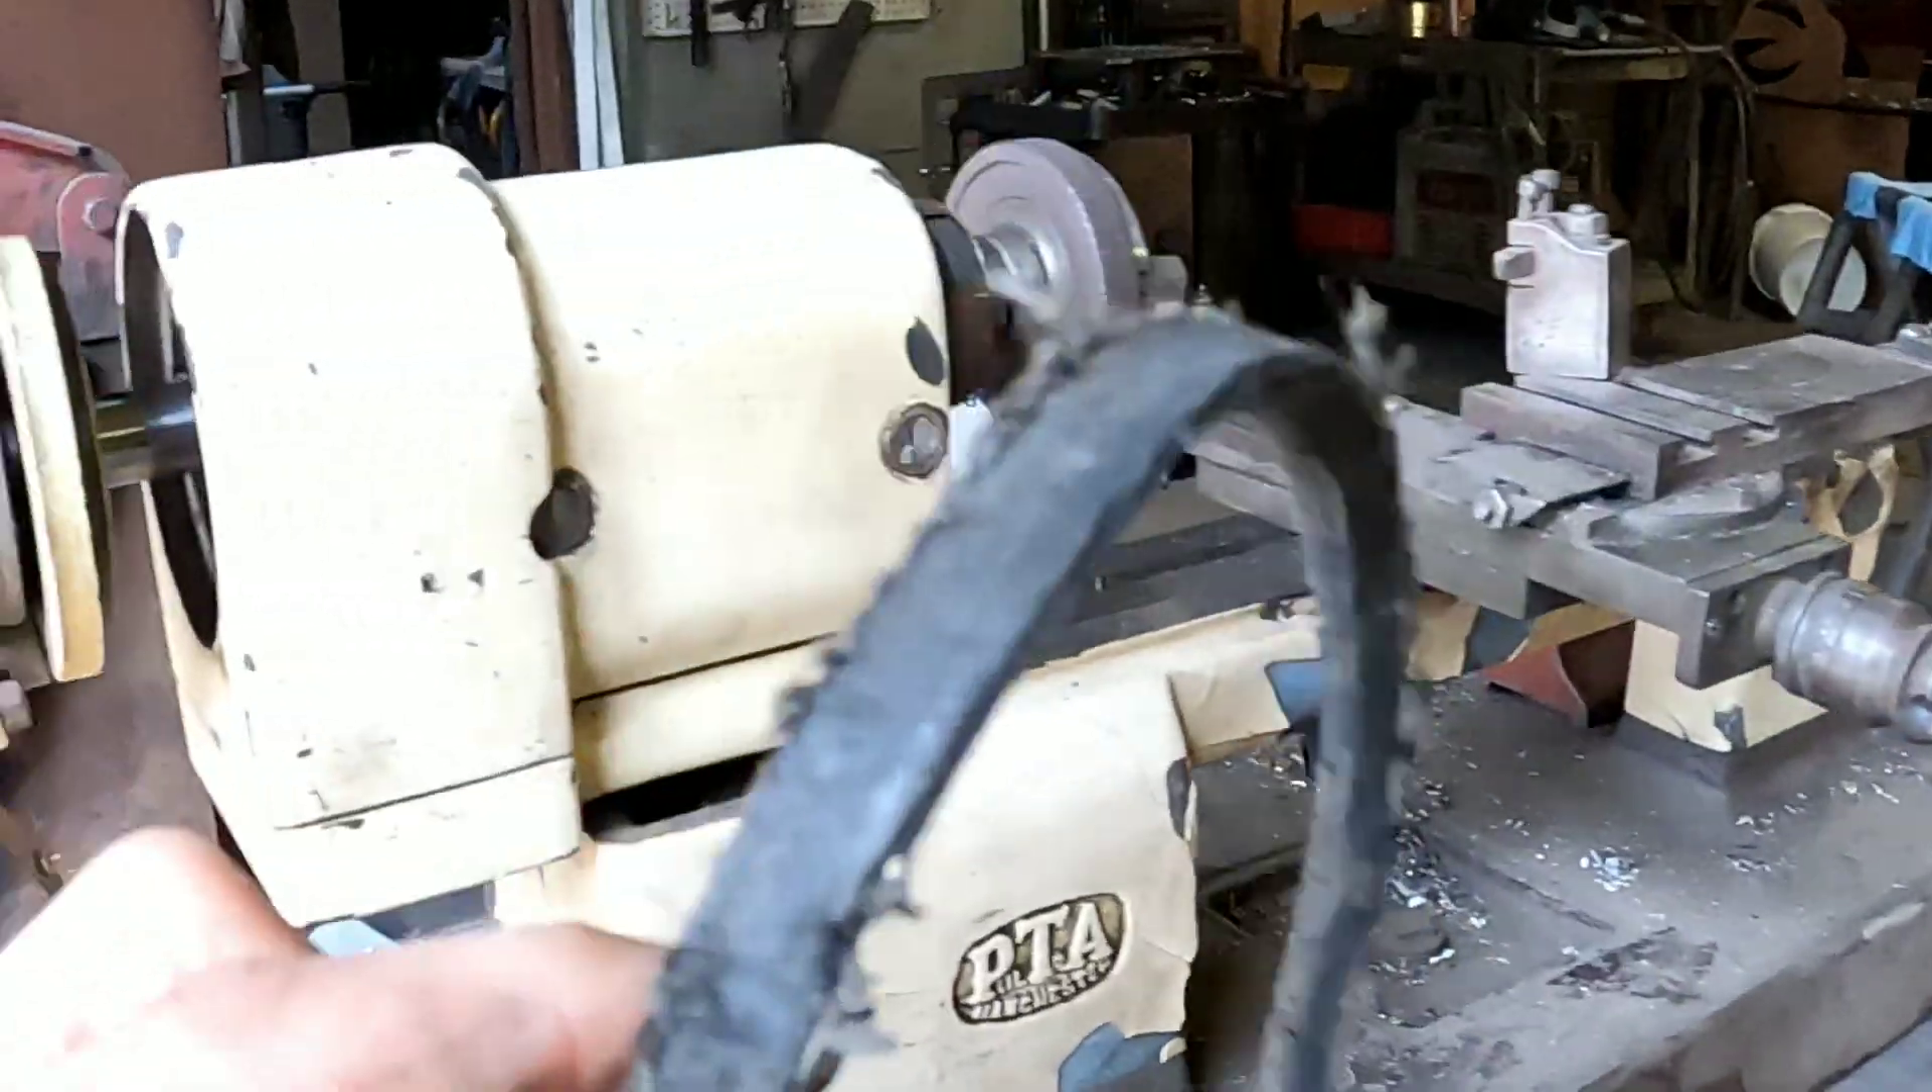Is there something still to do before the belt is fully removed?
No.